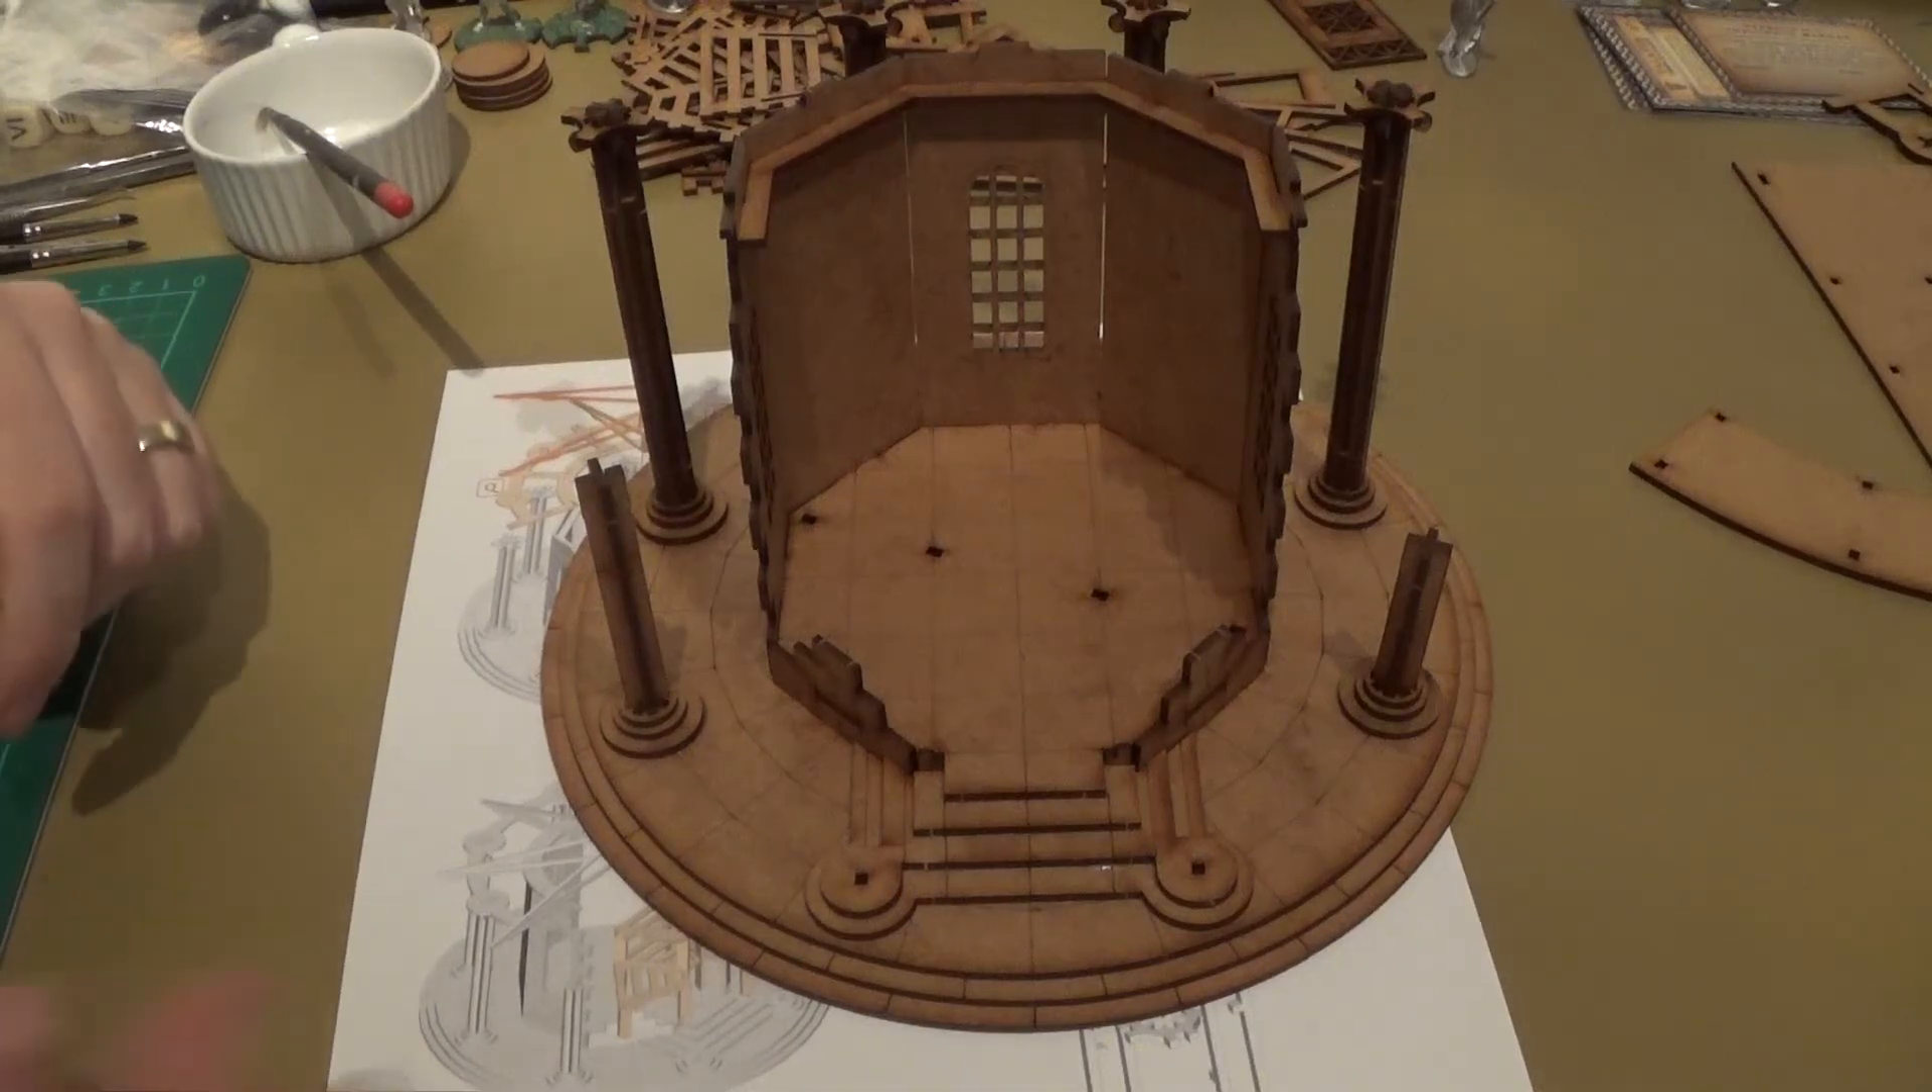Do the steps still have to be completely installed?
No.